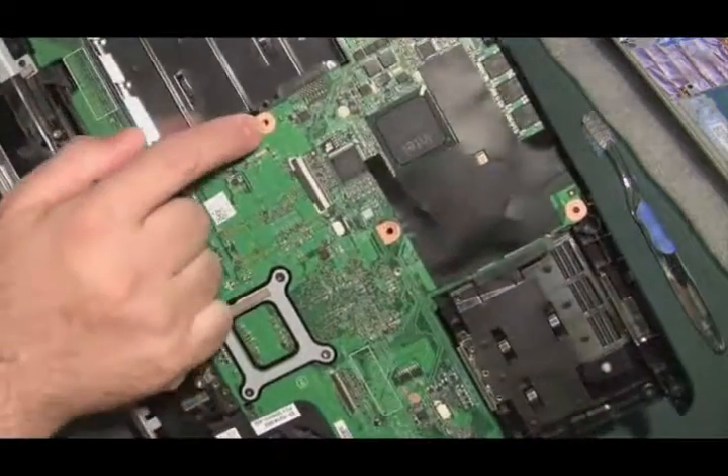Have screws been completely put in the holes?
No.